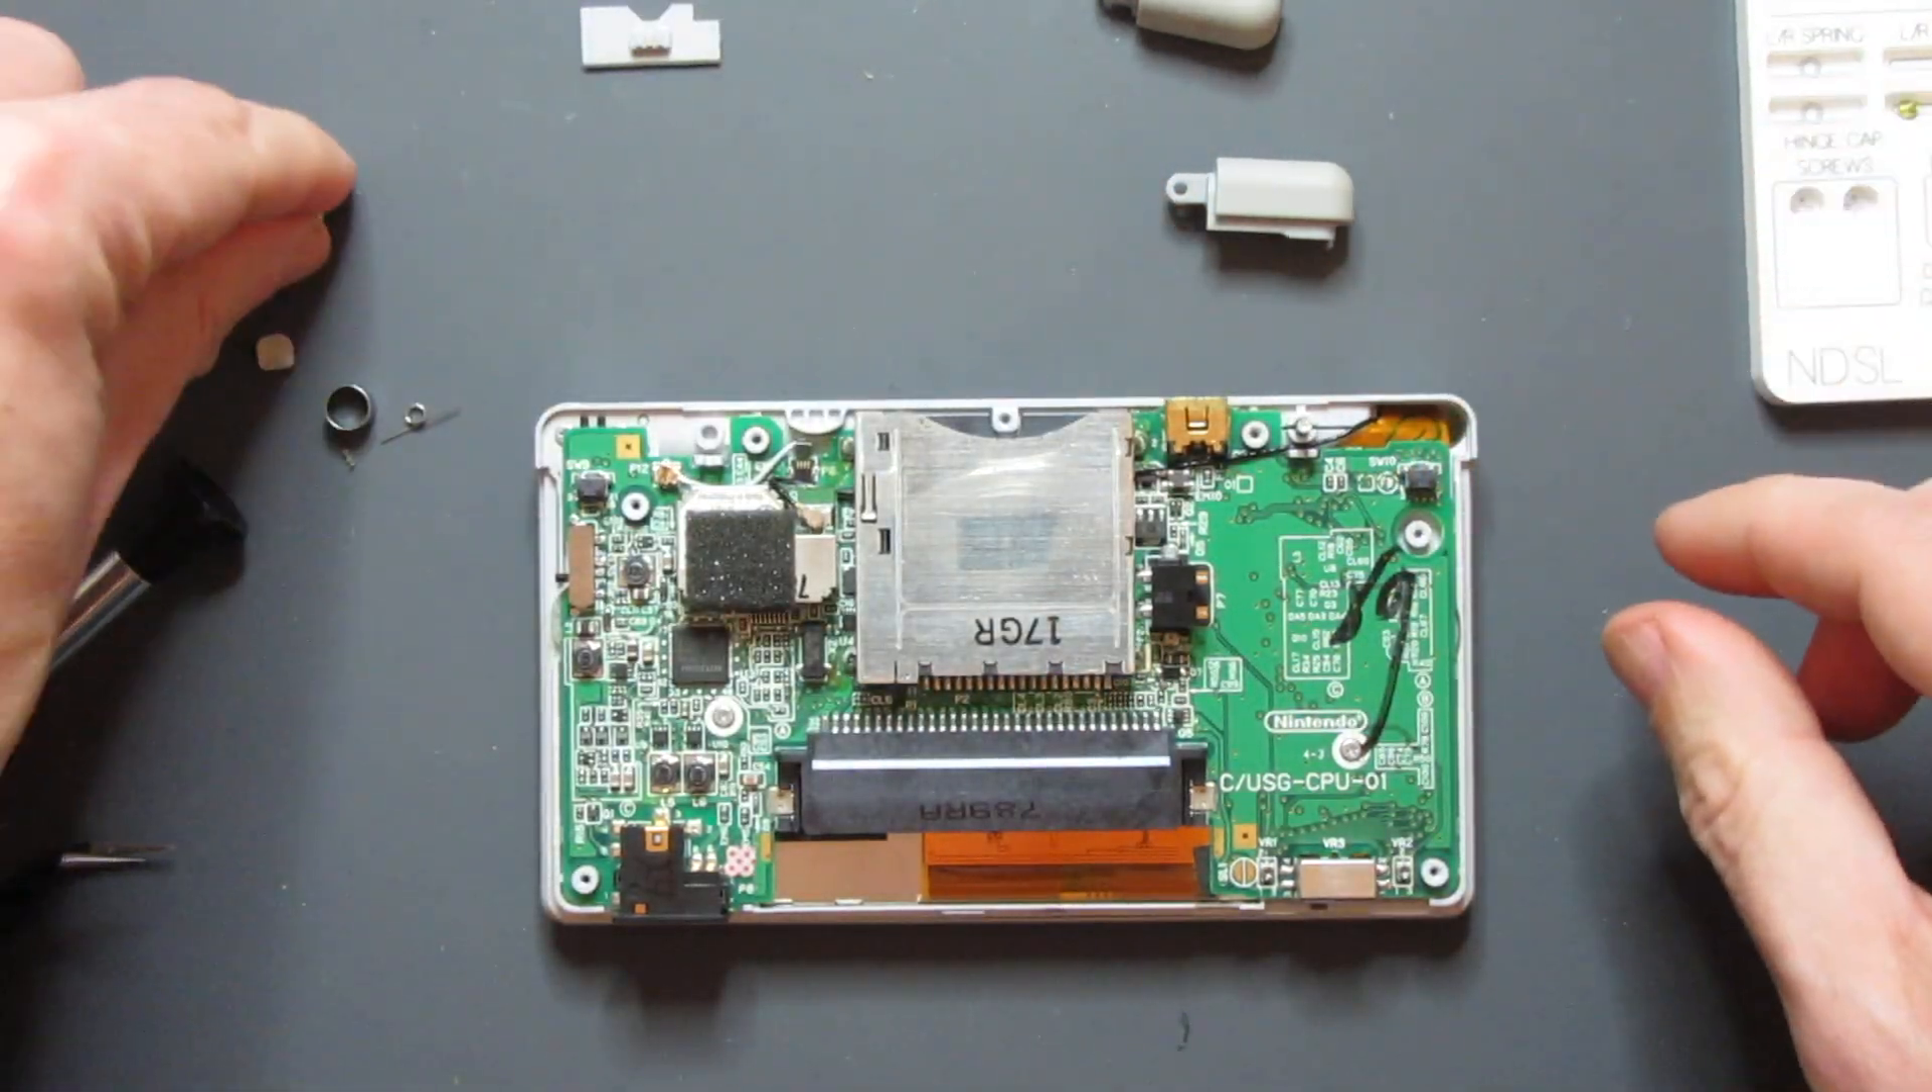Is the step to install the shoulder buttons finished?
No.